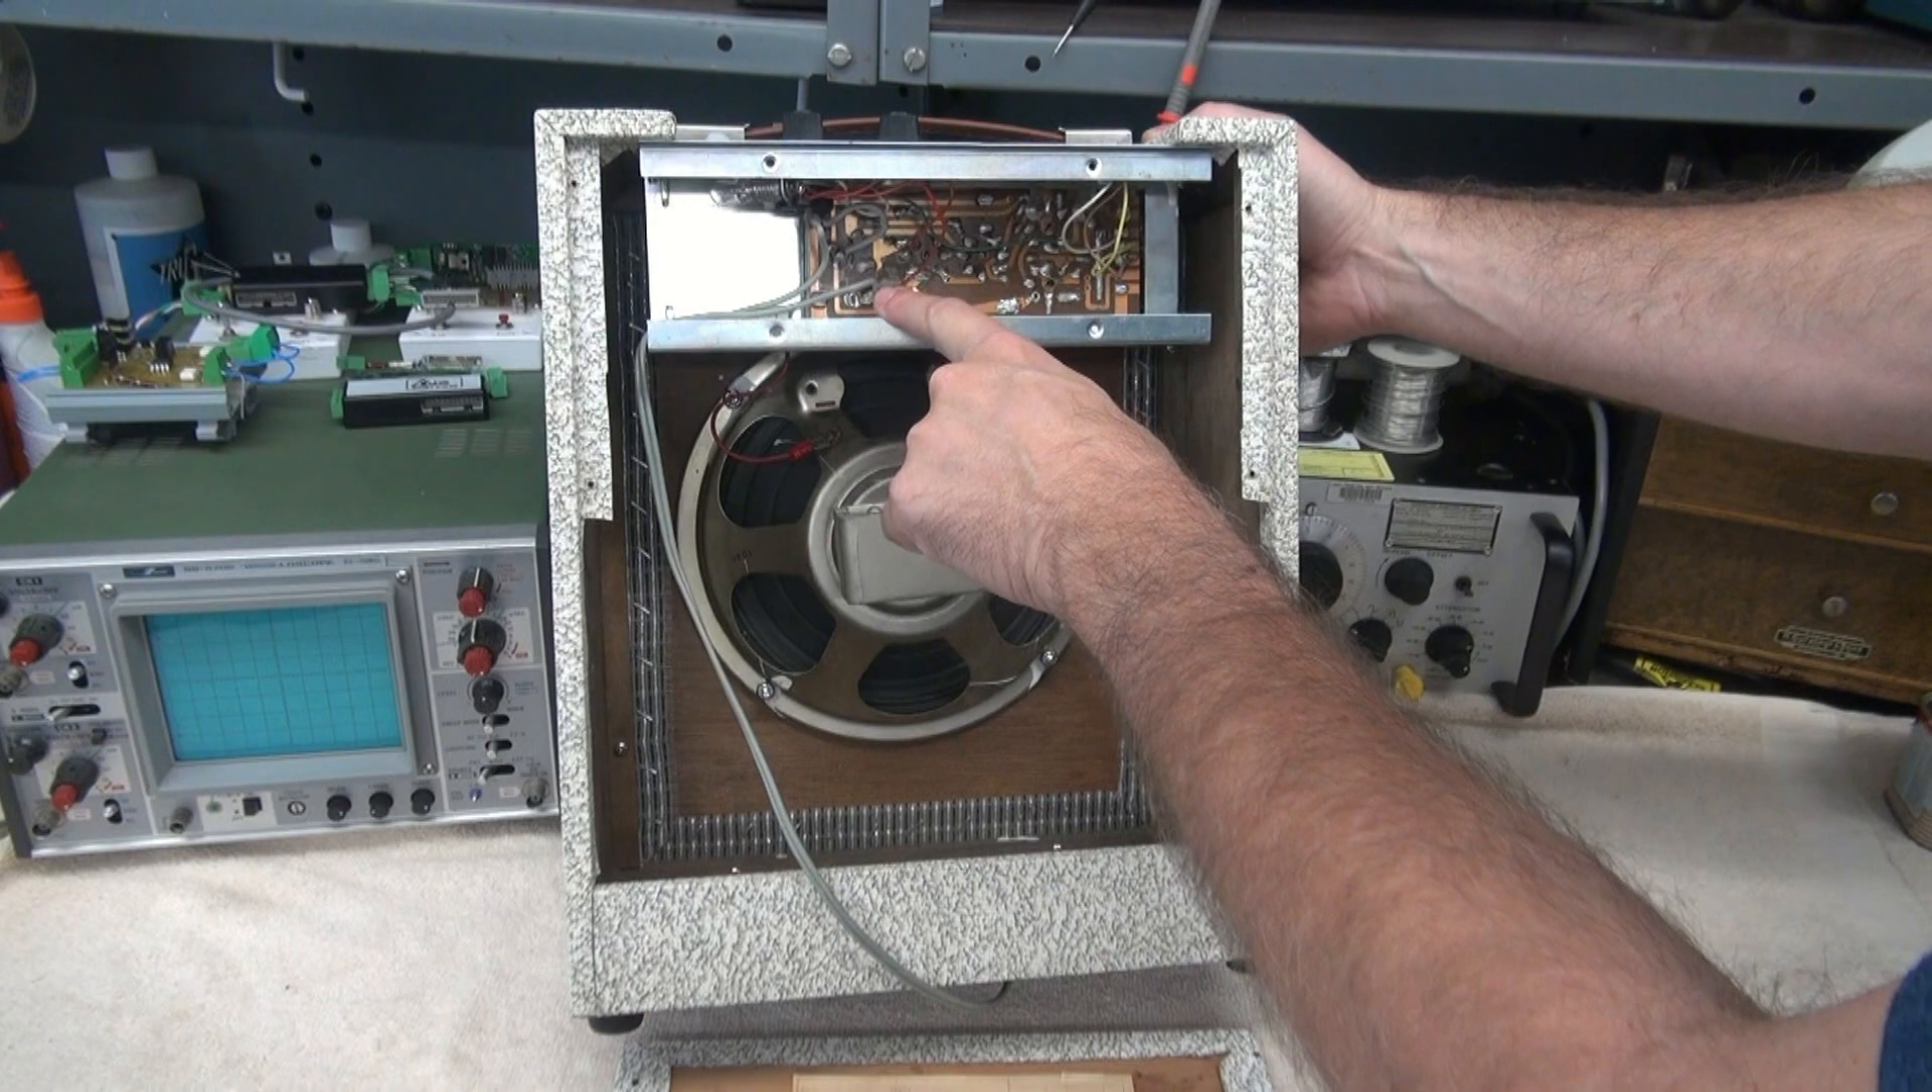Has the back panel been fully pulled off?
Yes.